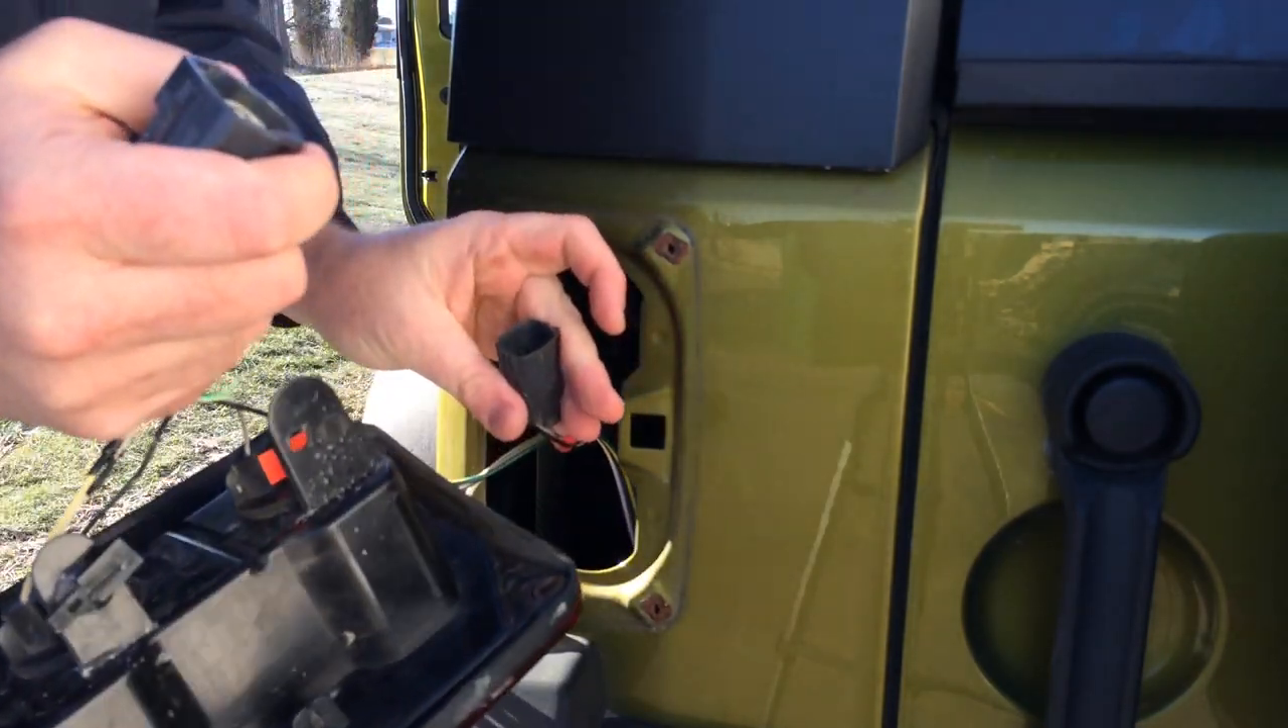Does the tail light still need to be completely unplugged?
No.